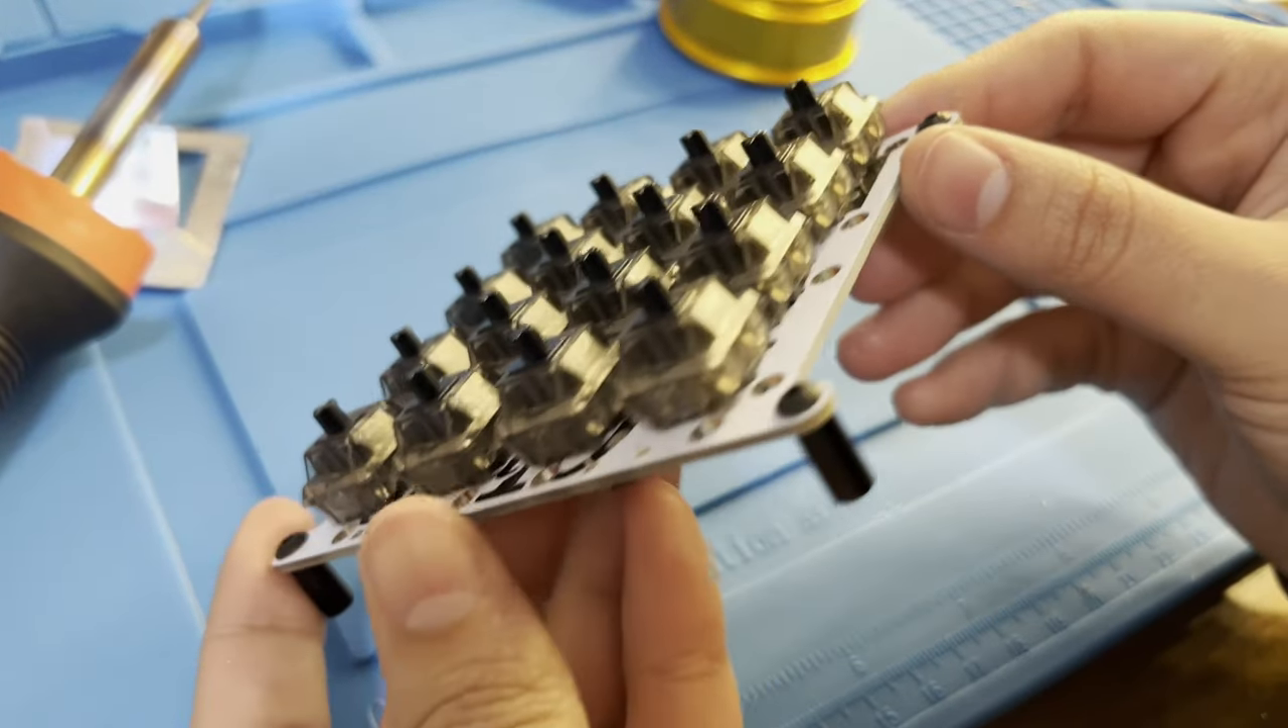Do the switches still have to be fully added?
No.